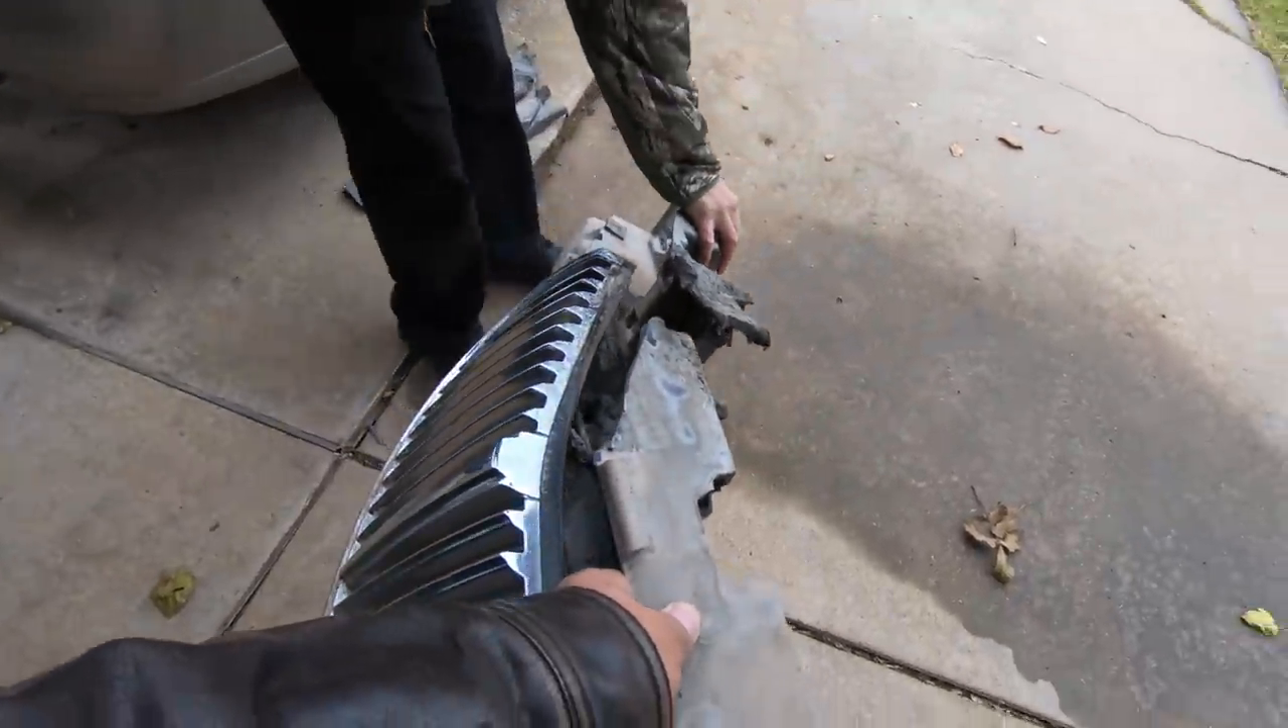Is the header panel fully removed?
Yes.